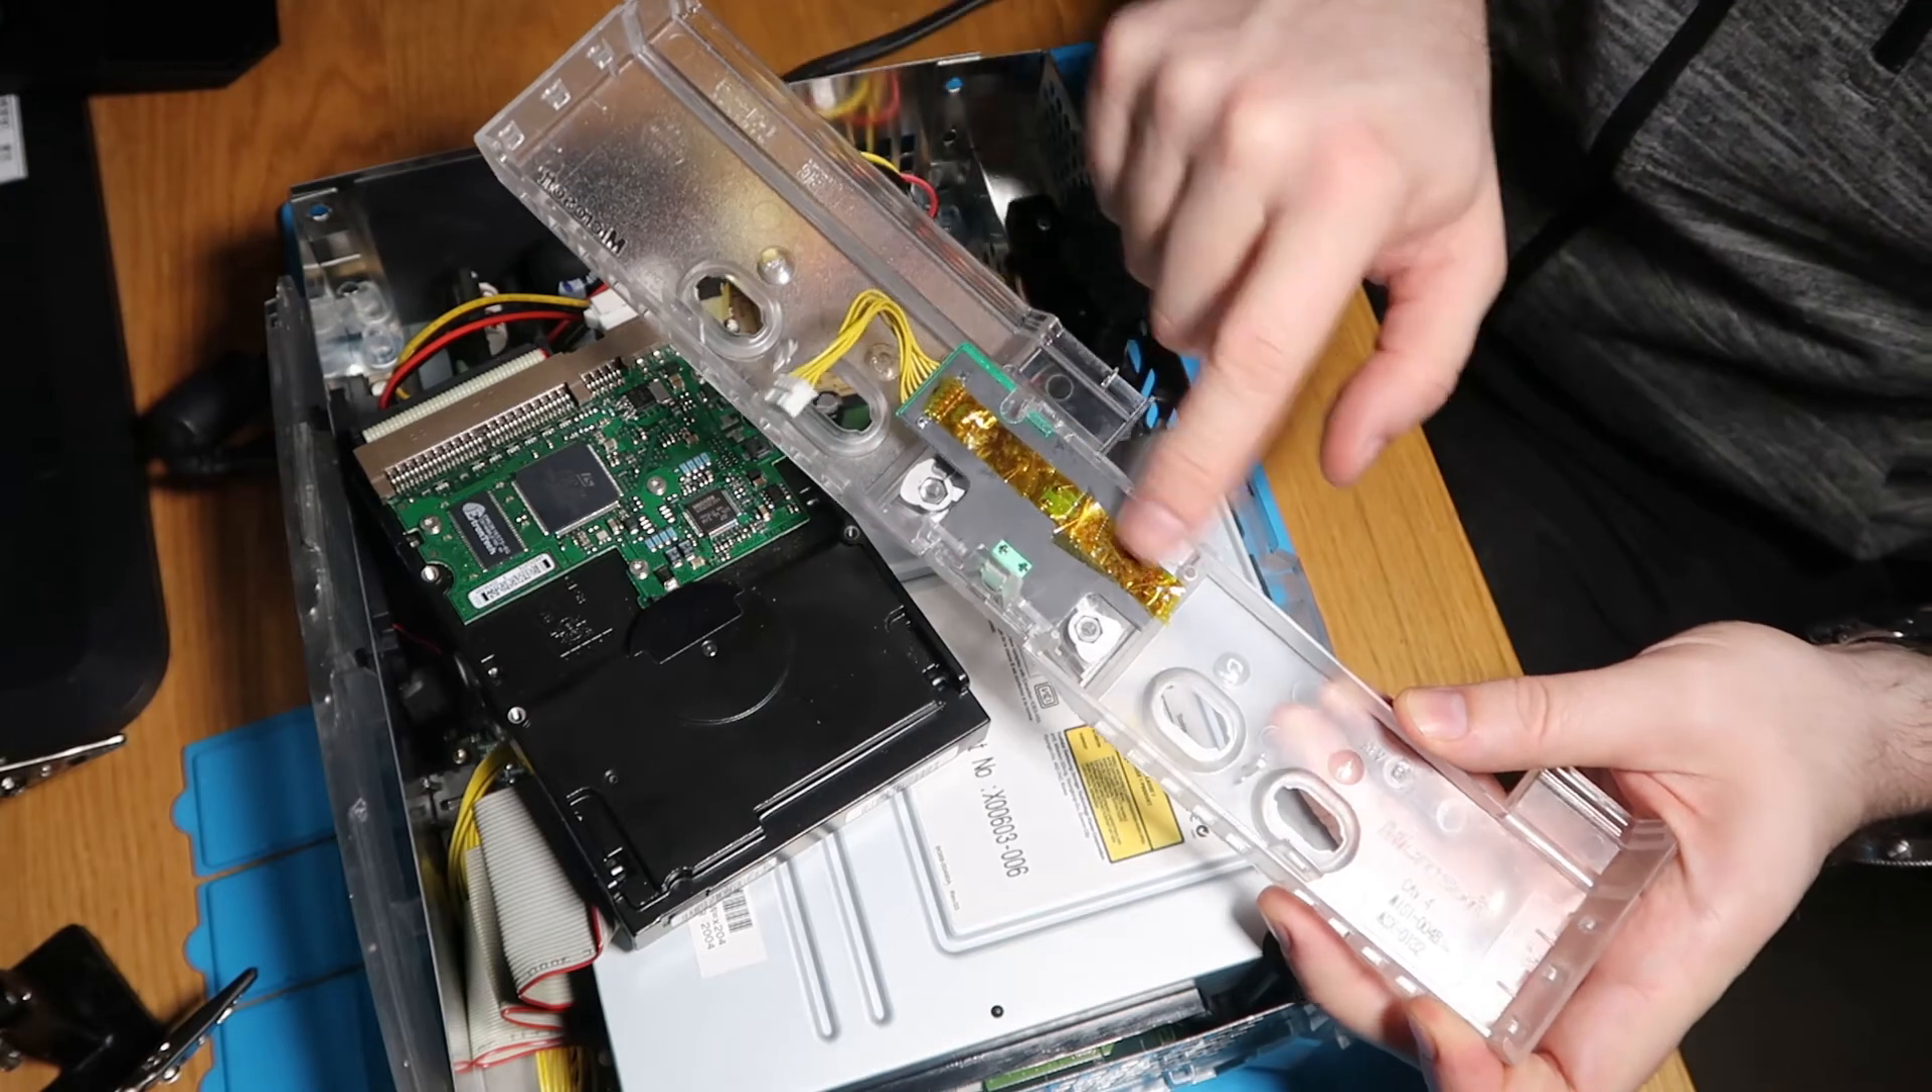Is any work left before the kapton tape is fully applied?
No.